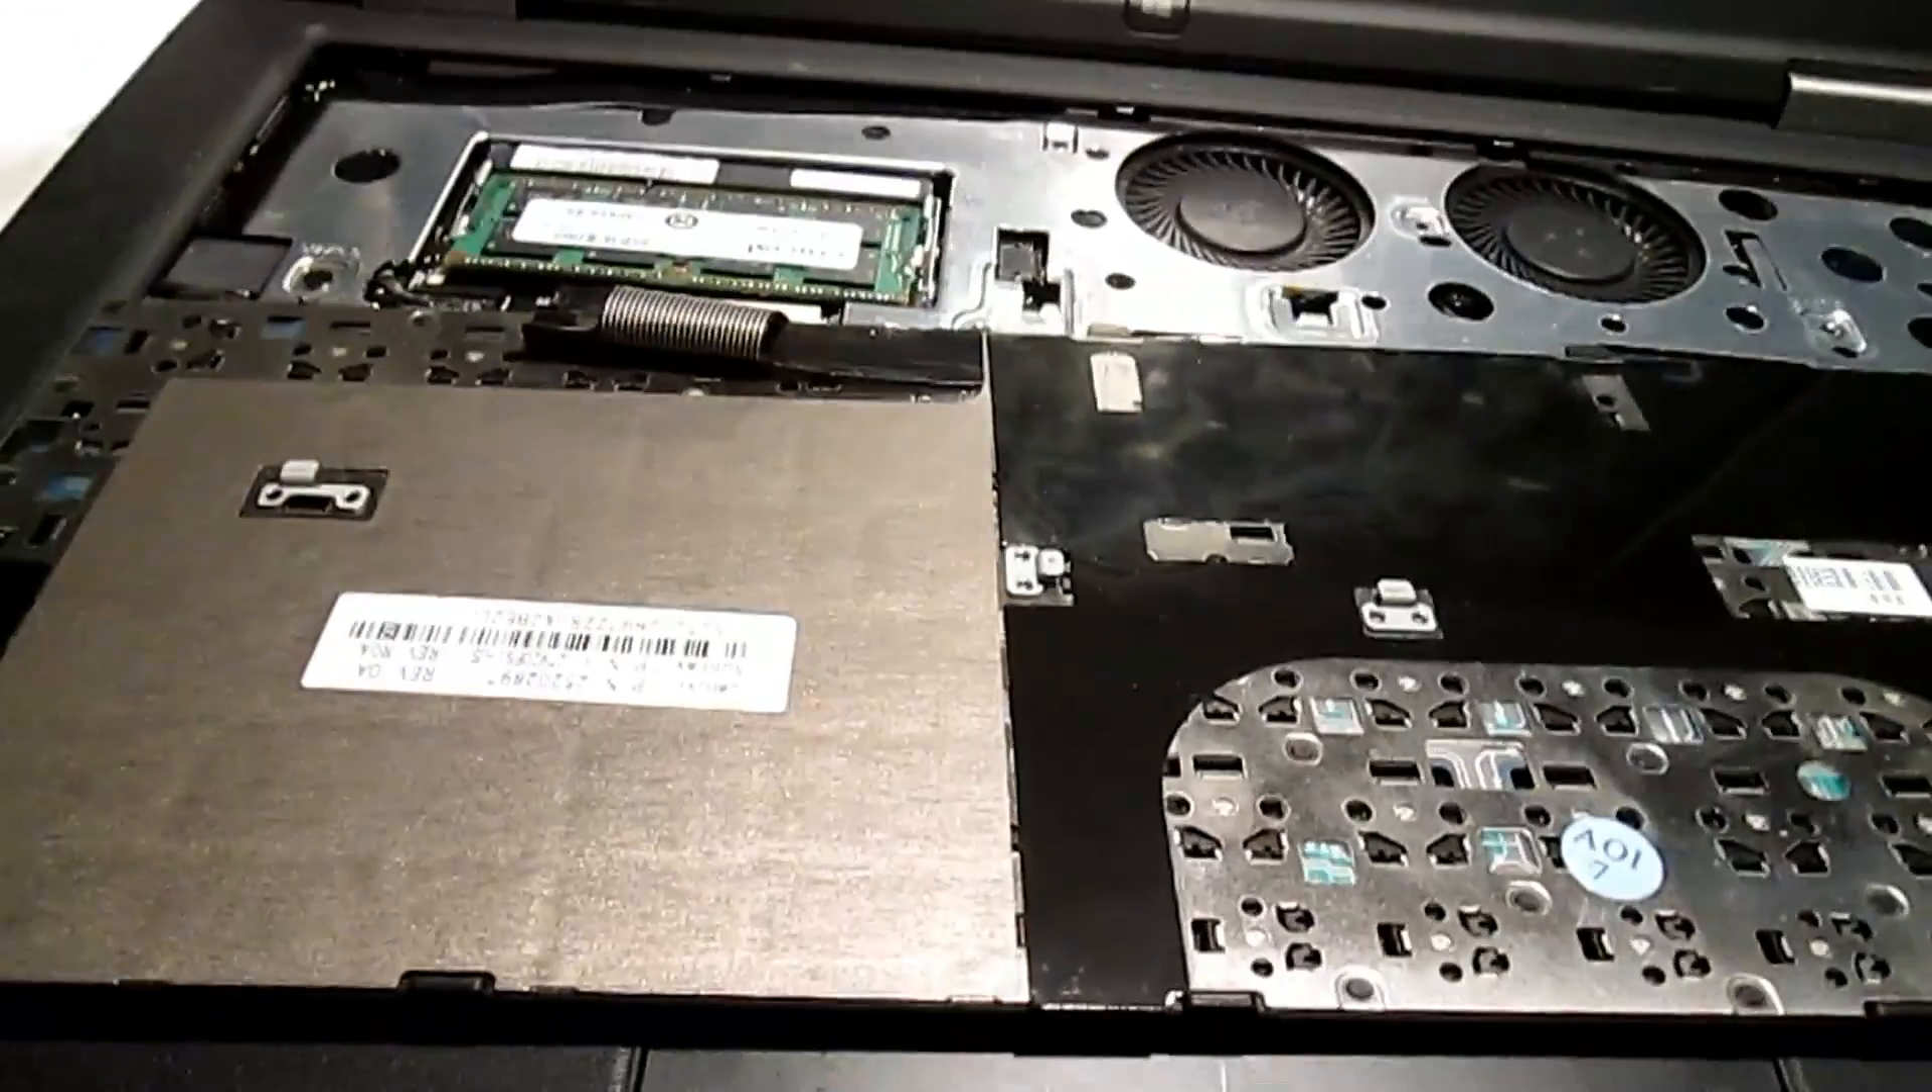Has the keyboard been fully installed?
No.